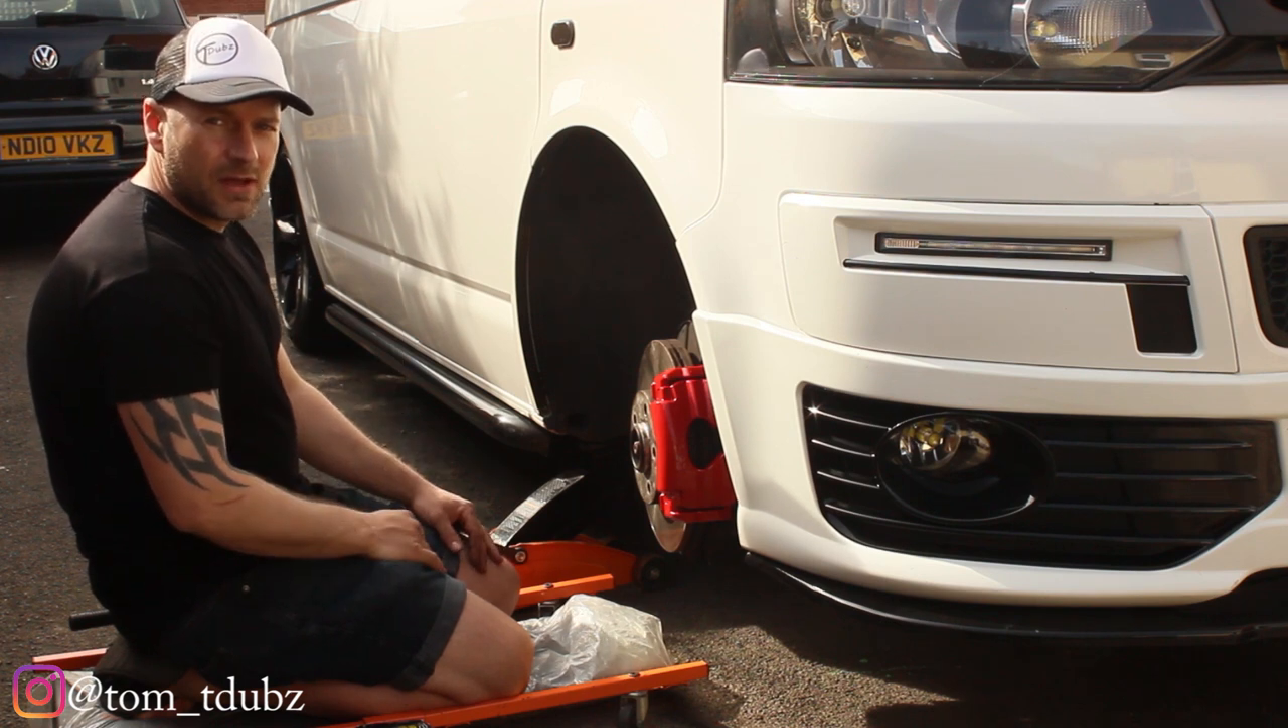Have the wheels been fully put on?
No.